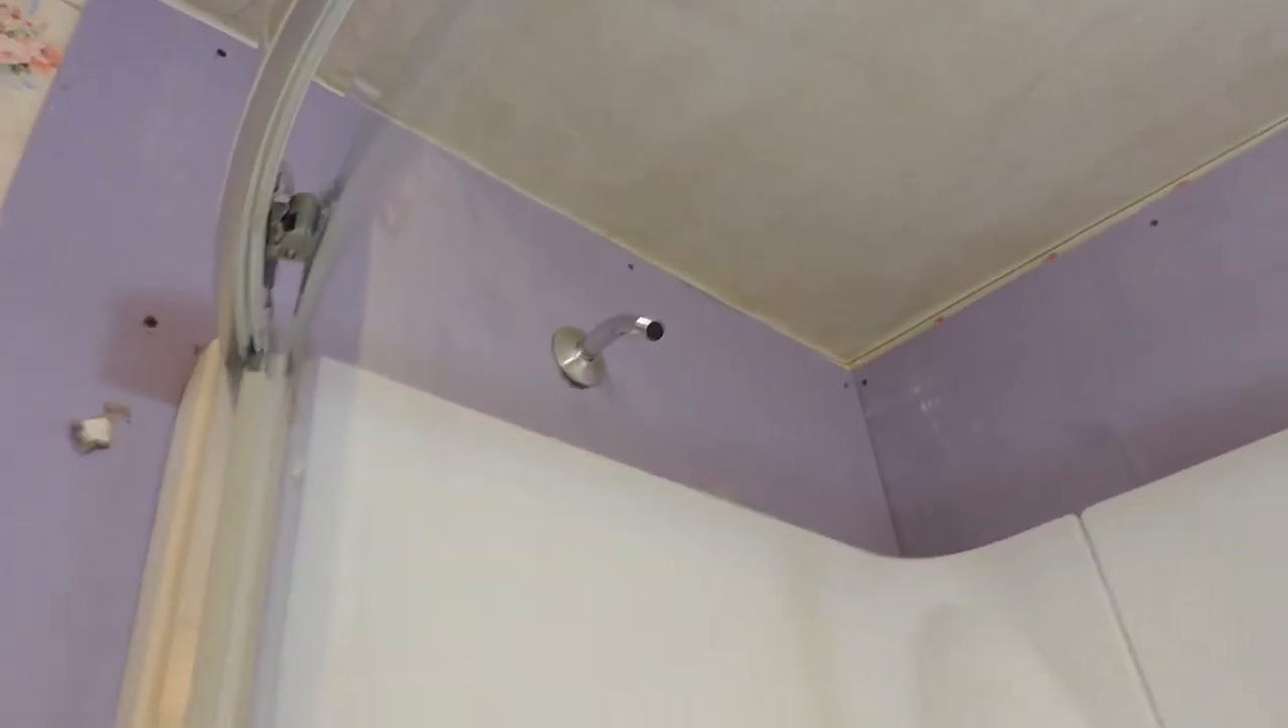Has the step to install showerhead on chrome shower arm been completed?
No.